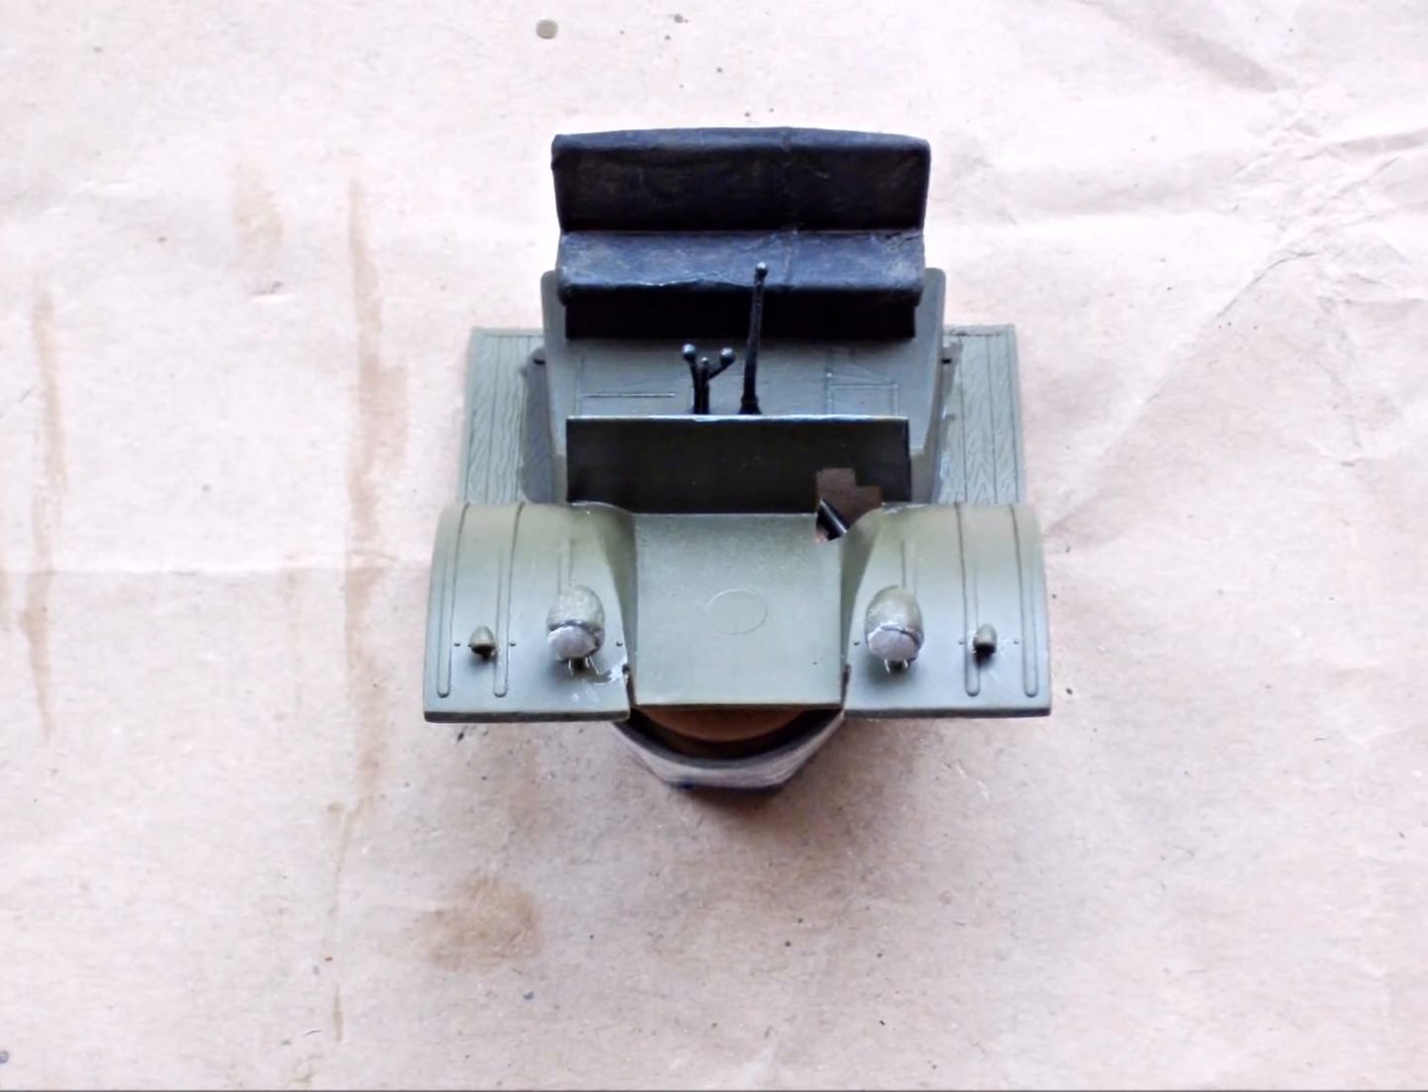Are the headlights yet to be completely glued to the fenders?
No.